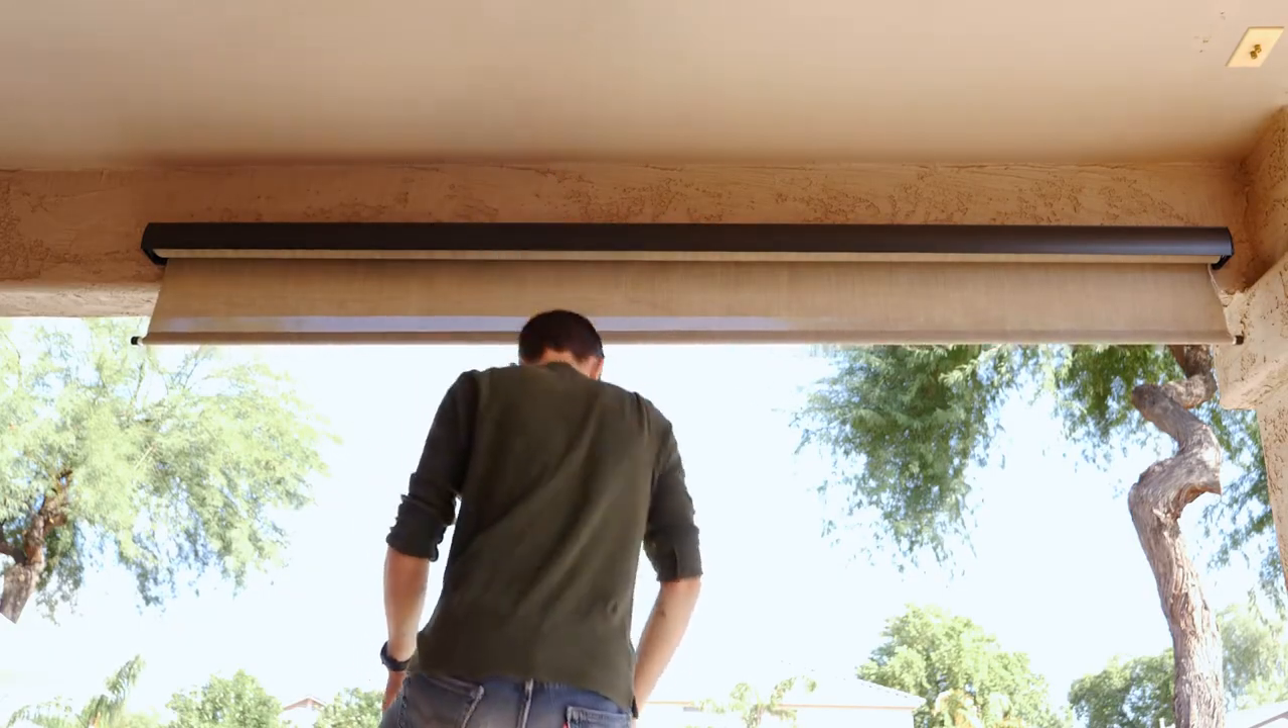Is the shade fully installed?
Yes.